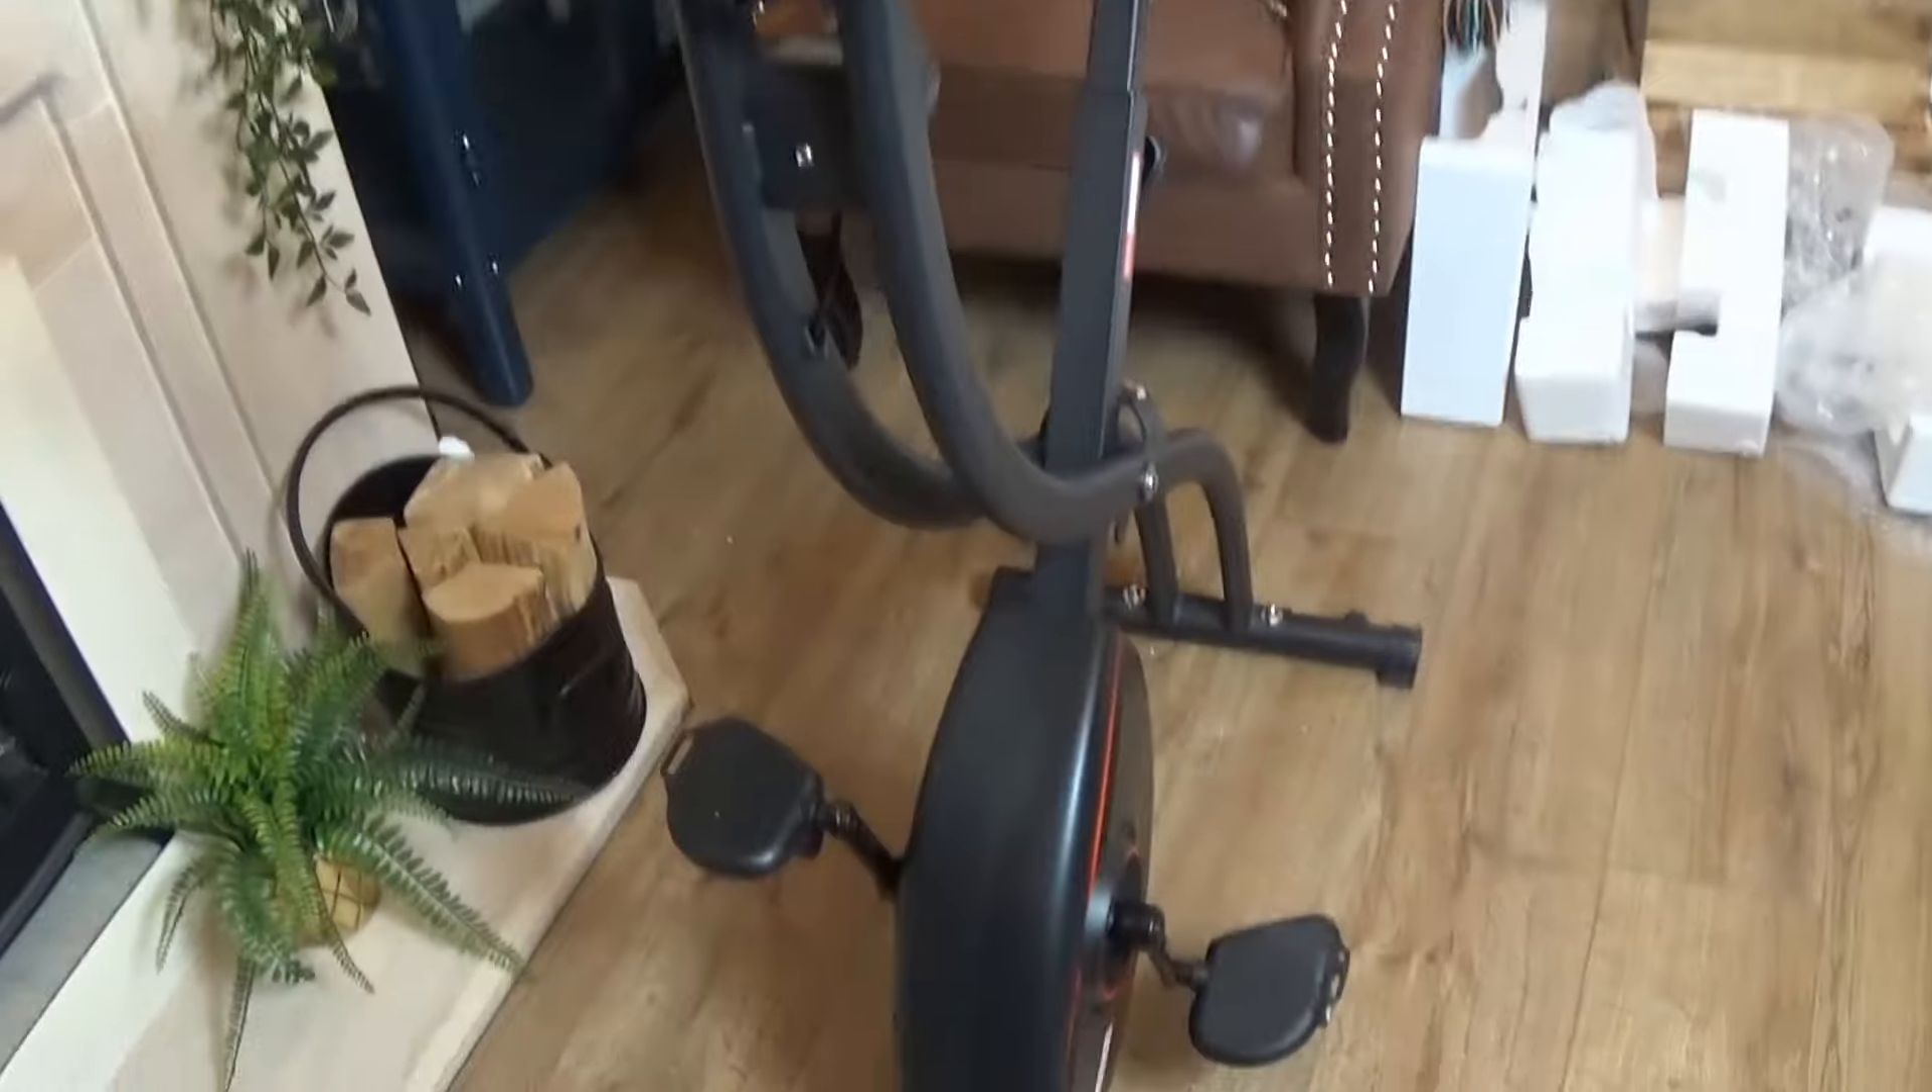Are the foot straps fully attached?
No.